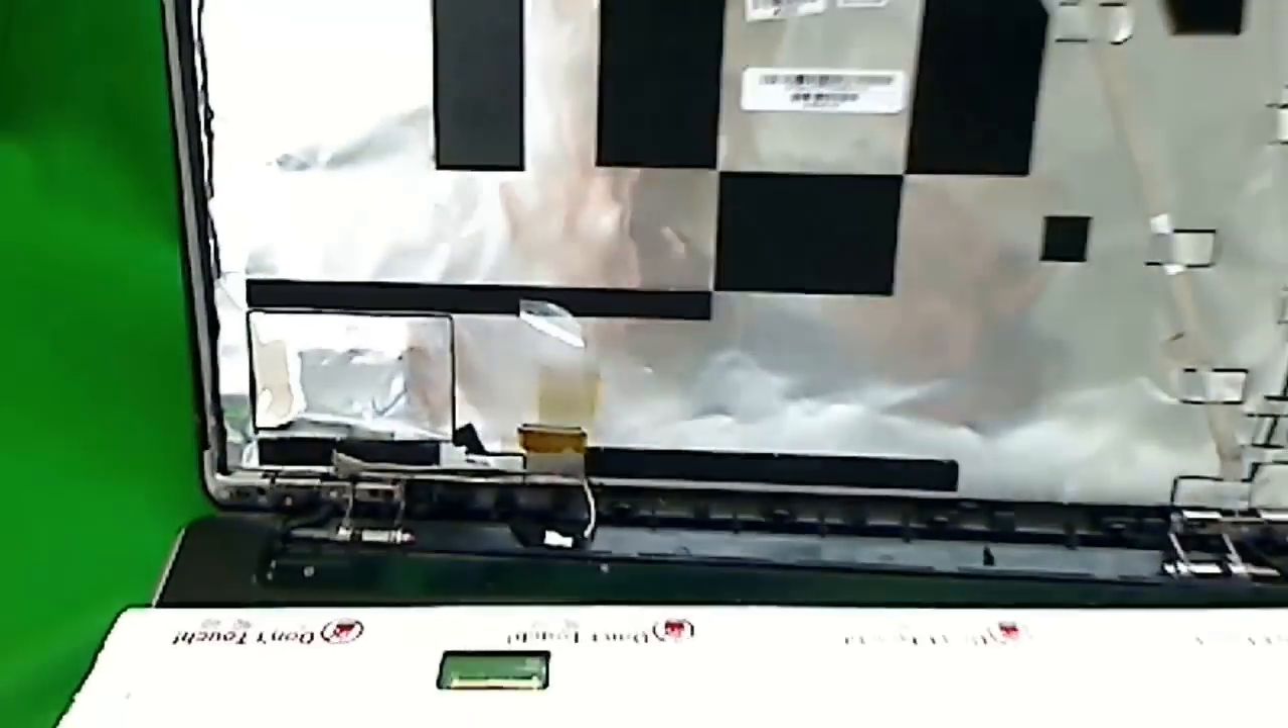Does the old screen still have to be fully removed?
No.